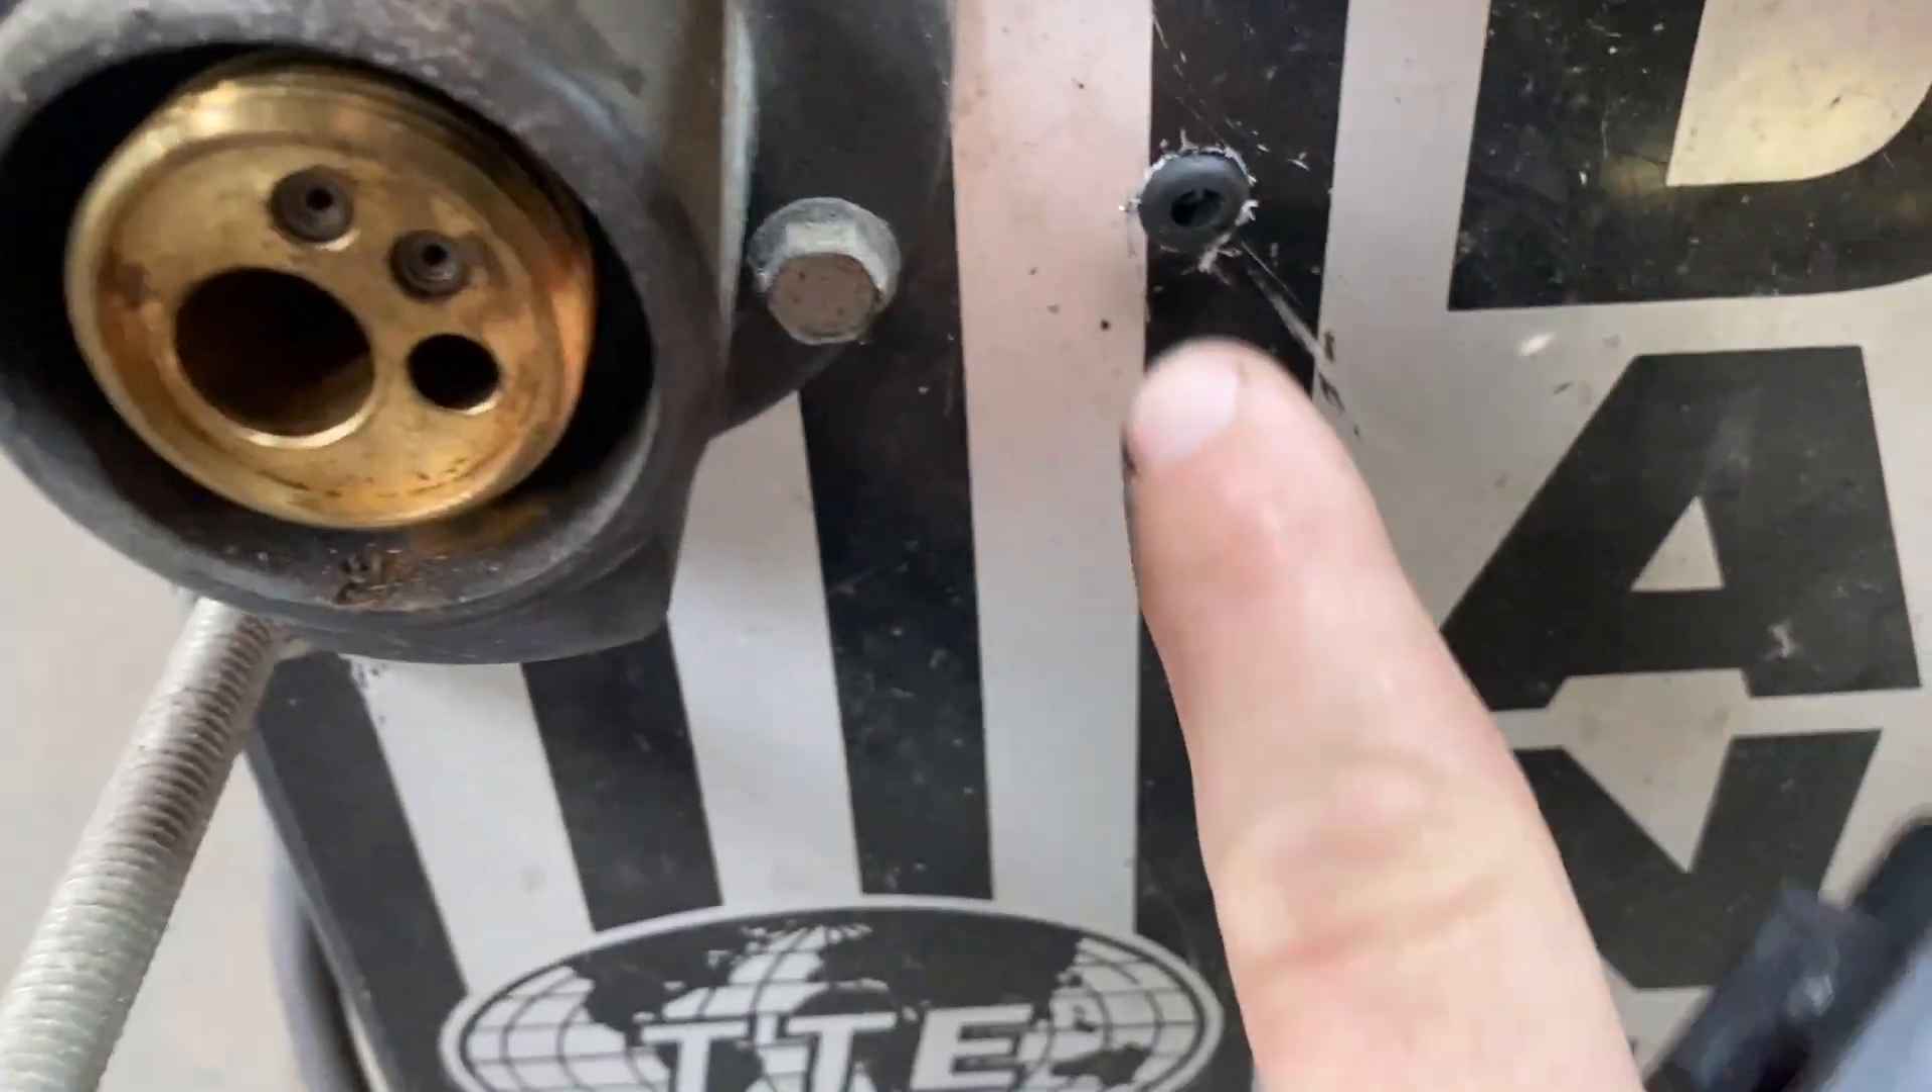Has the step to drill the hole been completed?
Yes.